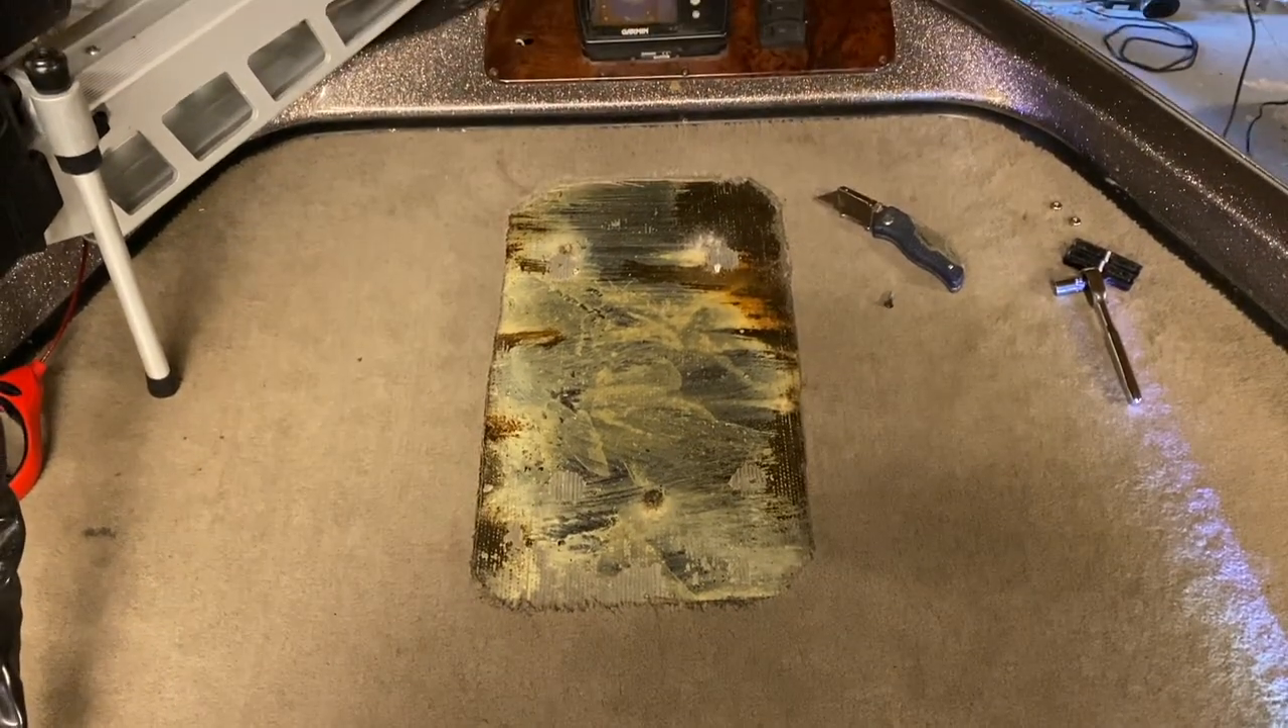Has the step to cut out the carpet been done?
Yes.